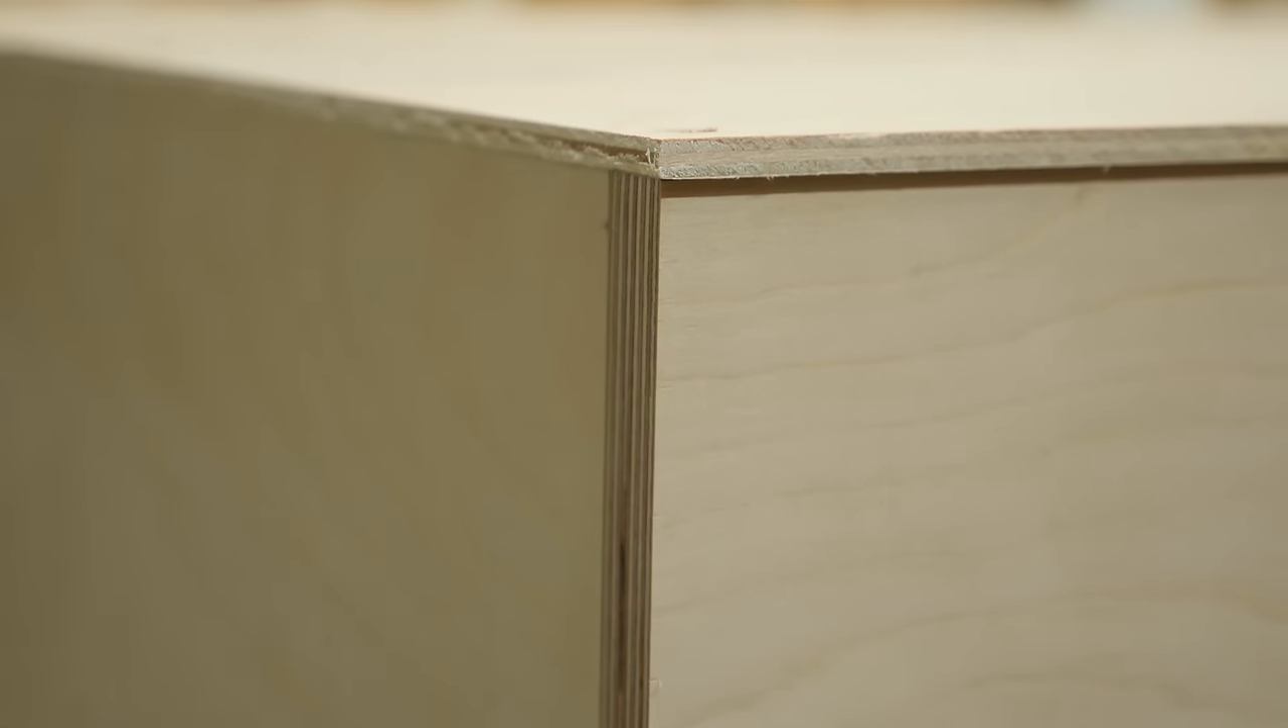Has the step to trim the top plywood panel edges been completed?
No.